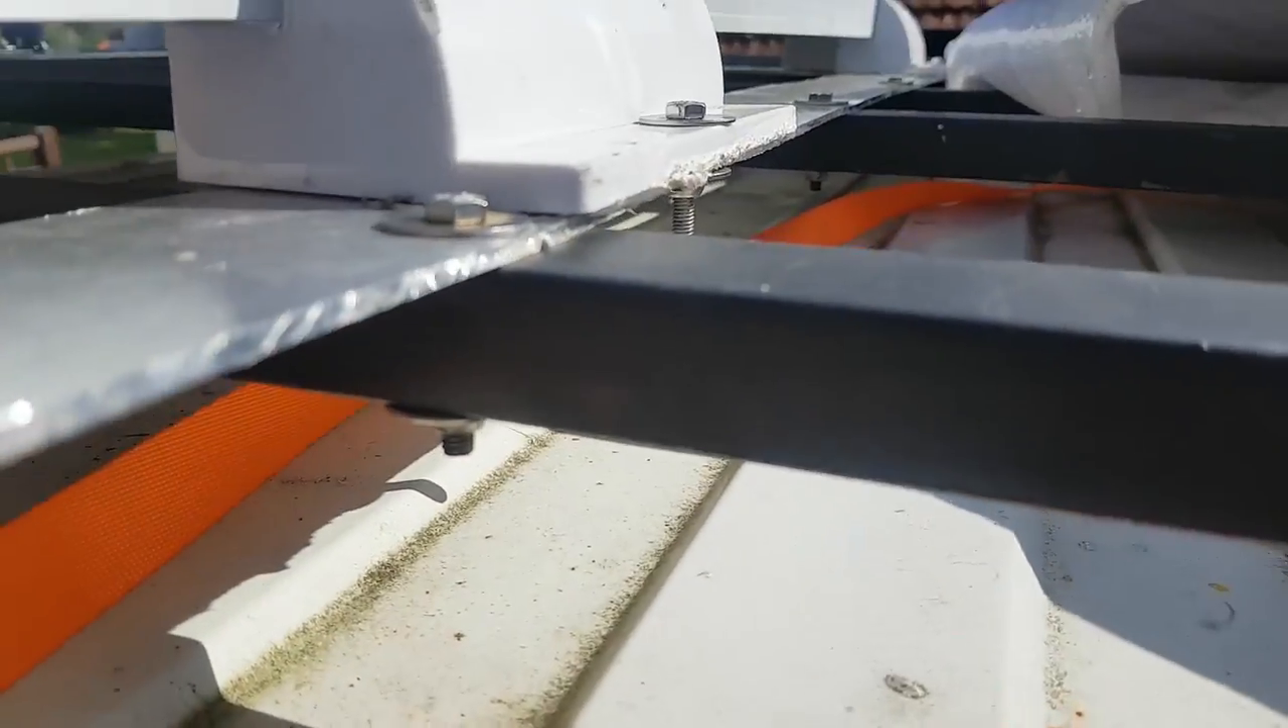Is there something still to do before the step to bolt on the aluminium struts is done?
No.